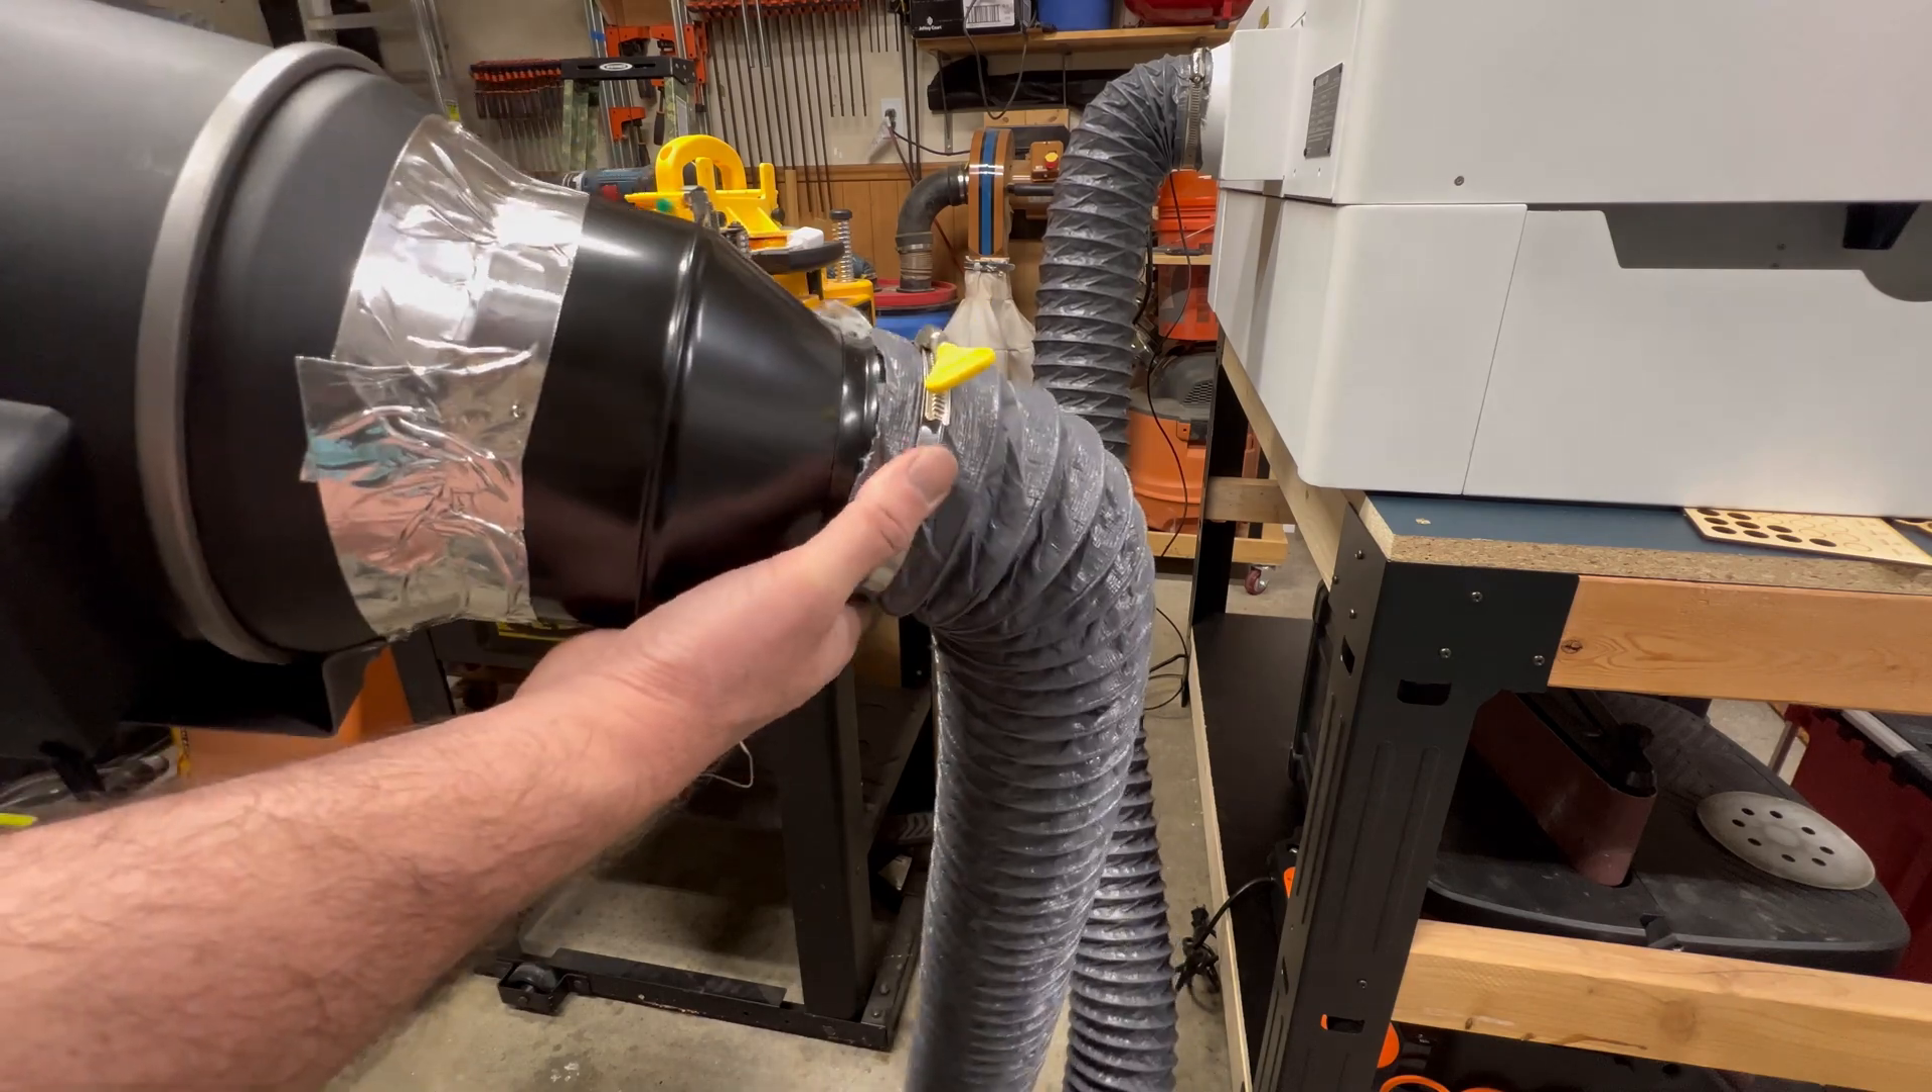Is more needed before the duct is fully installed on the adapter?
No.